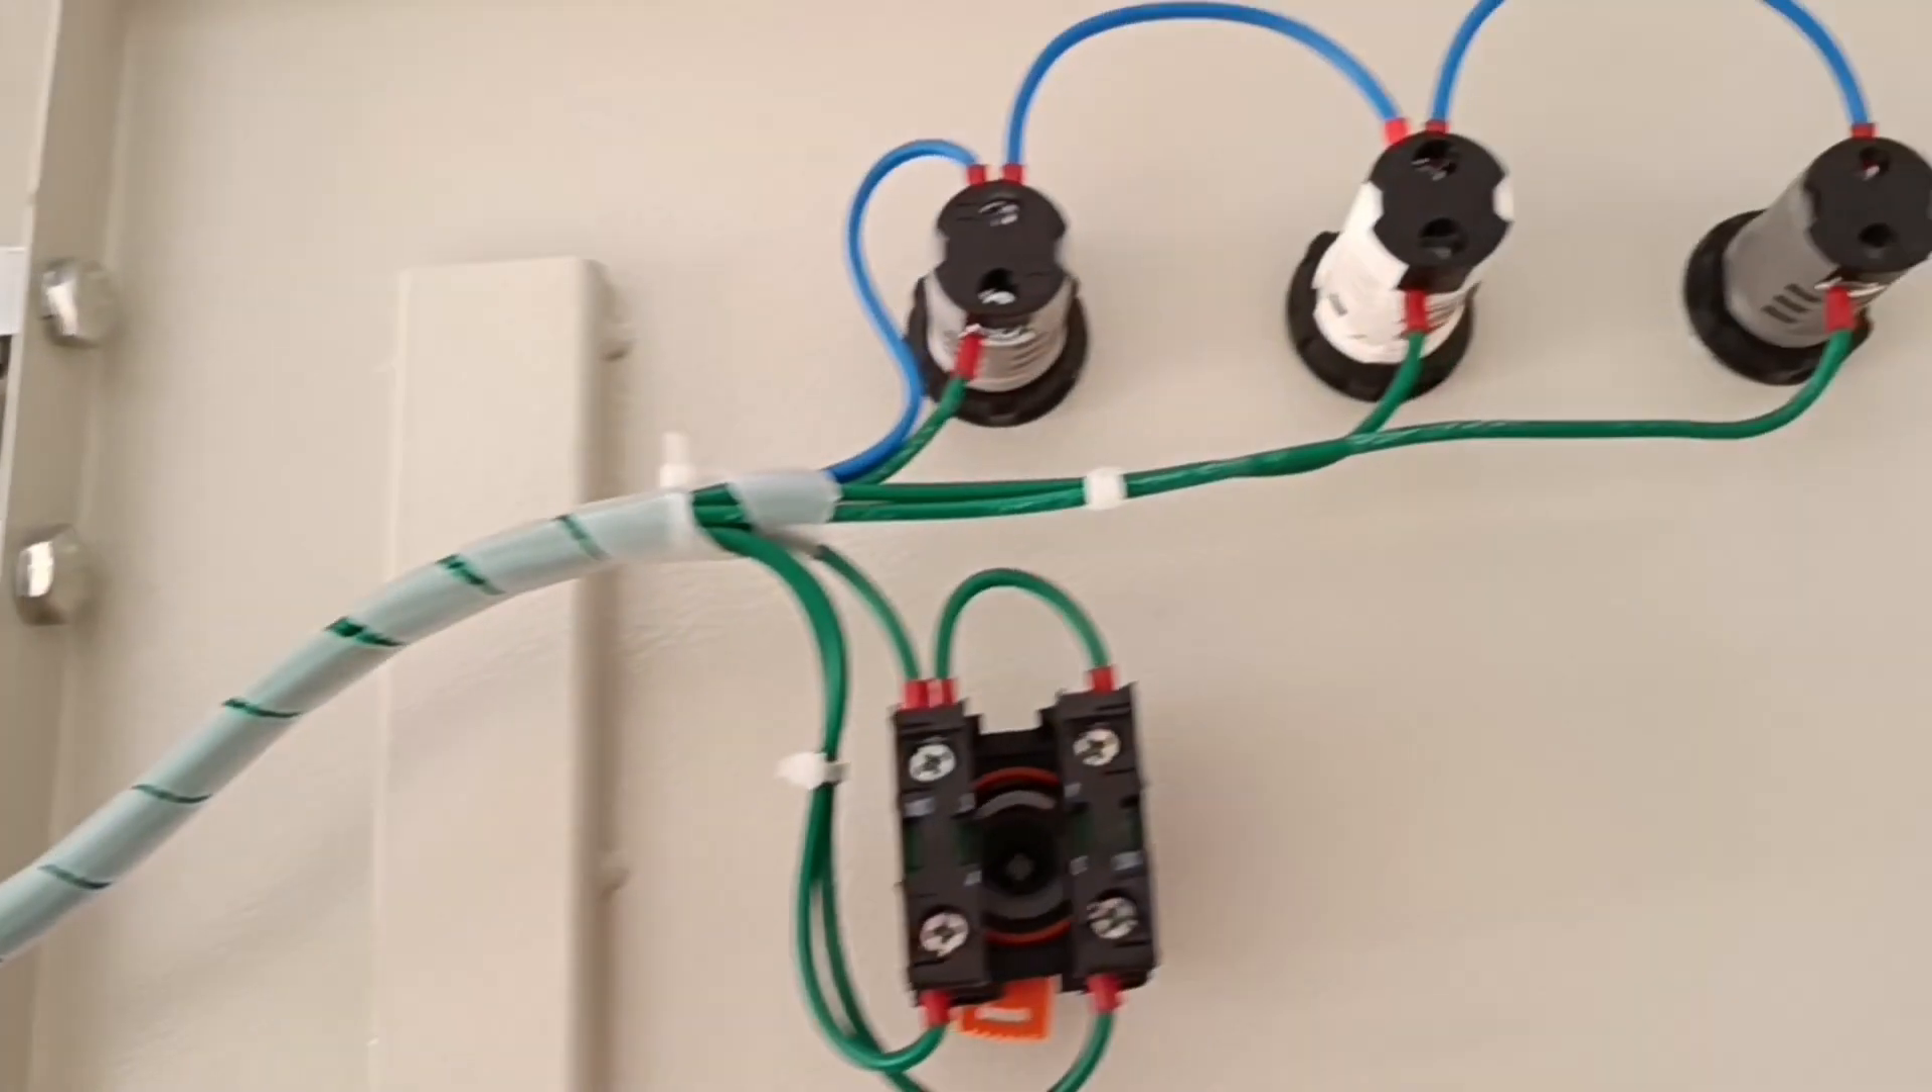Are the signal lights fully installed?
Yes.